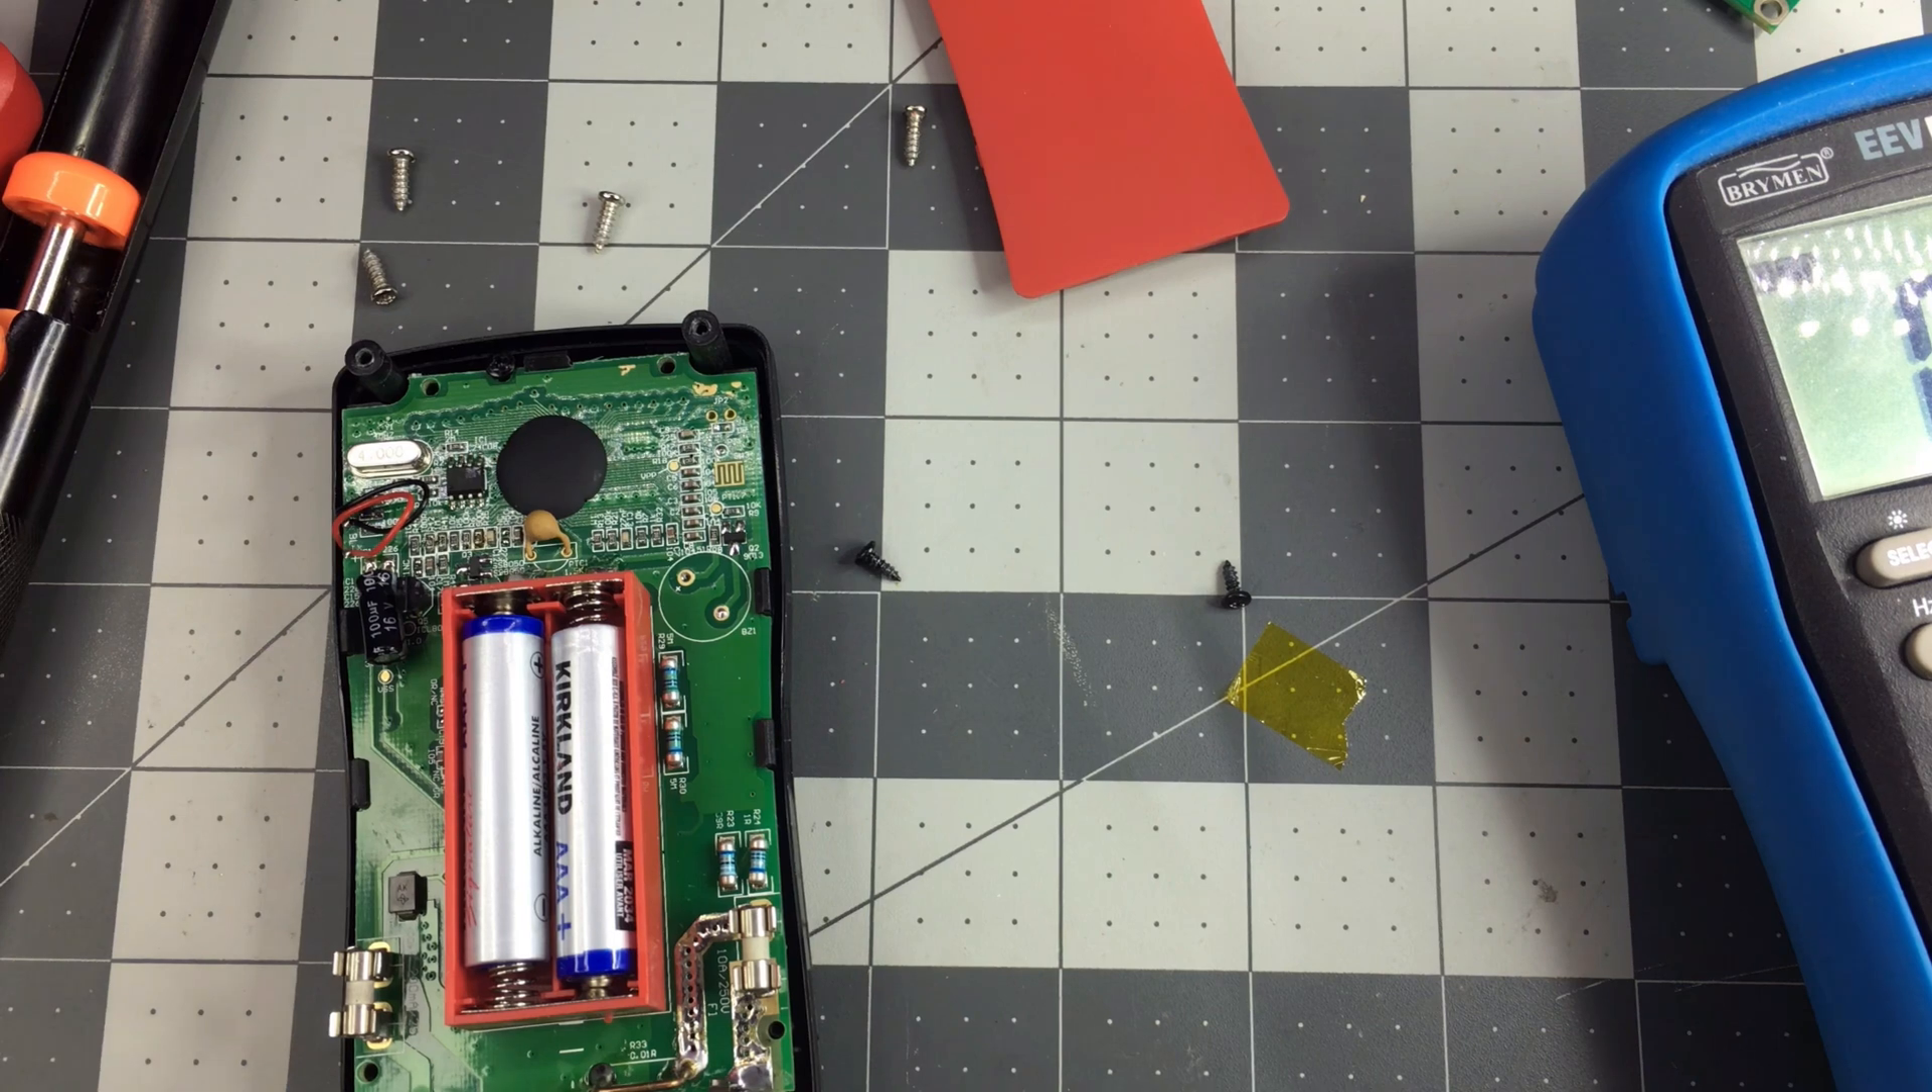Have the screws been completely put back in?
No.